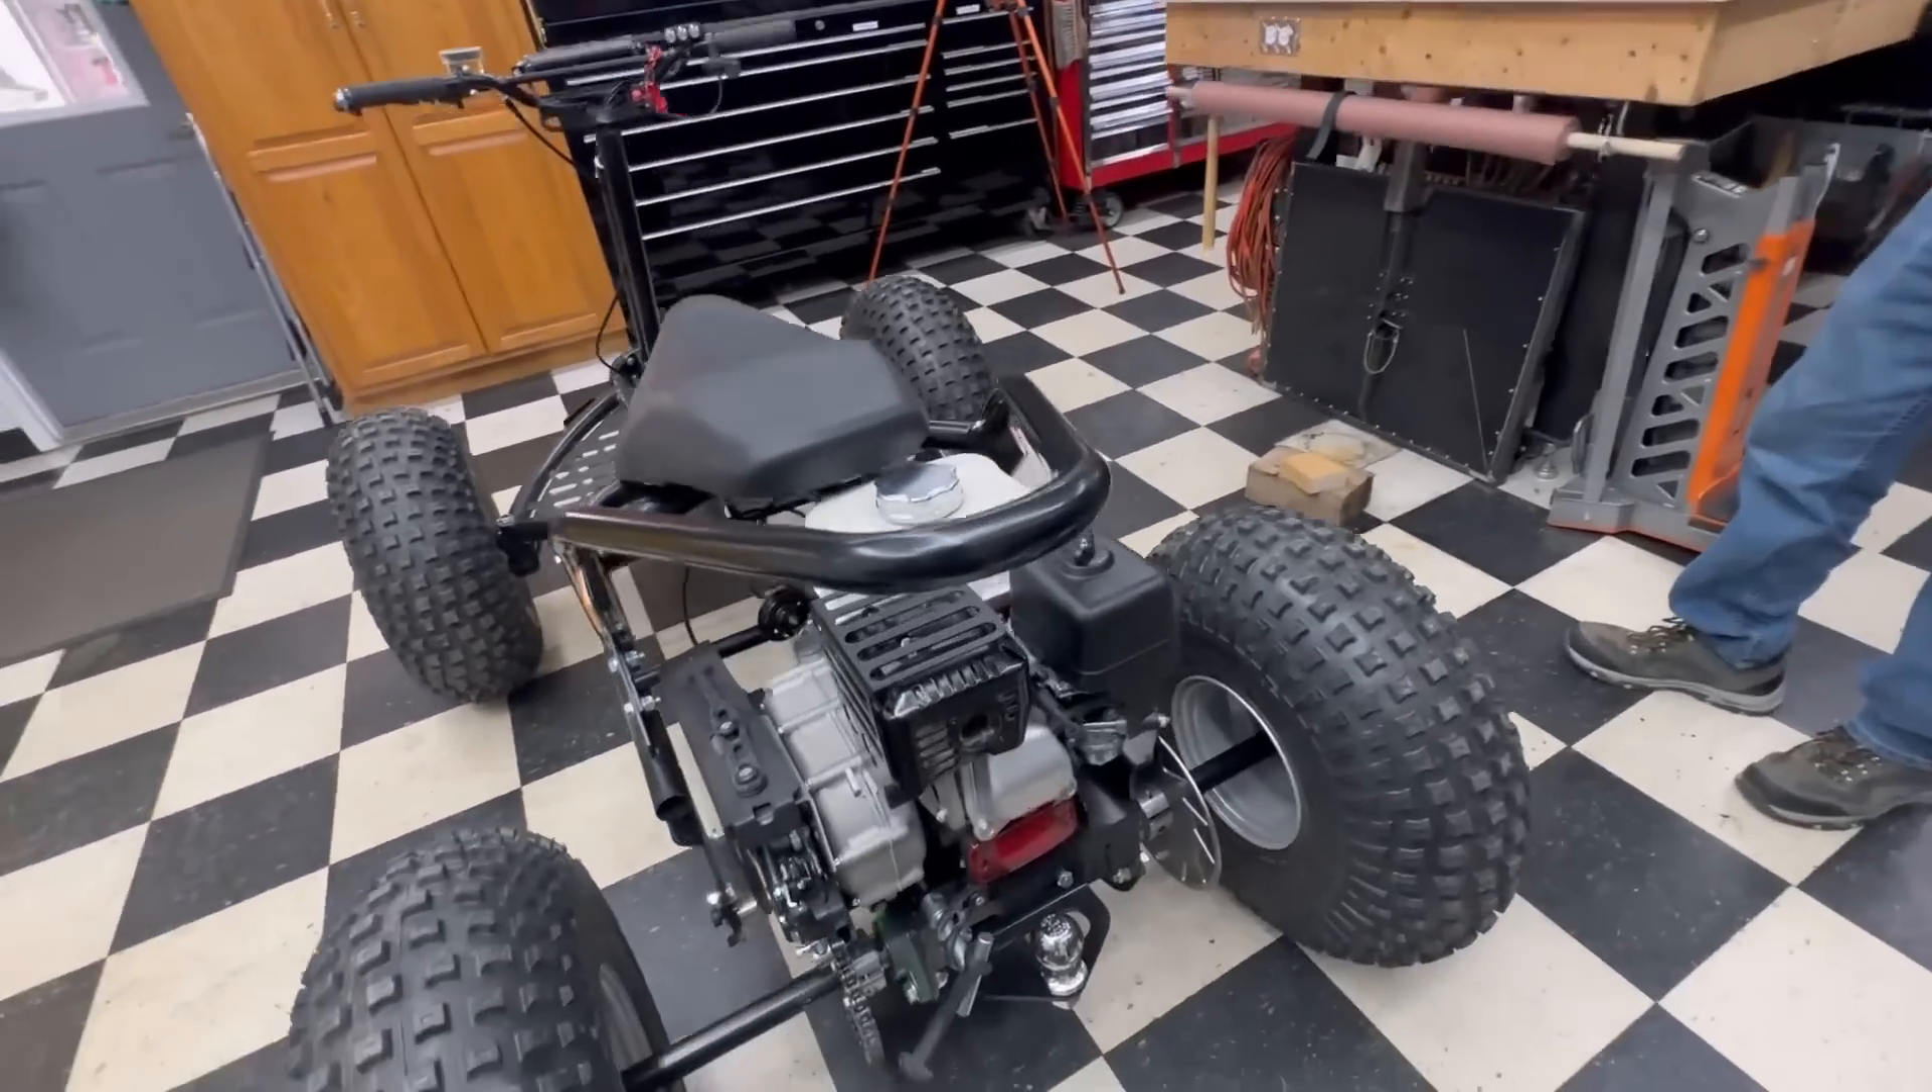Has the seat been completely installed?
Yes.